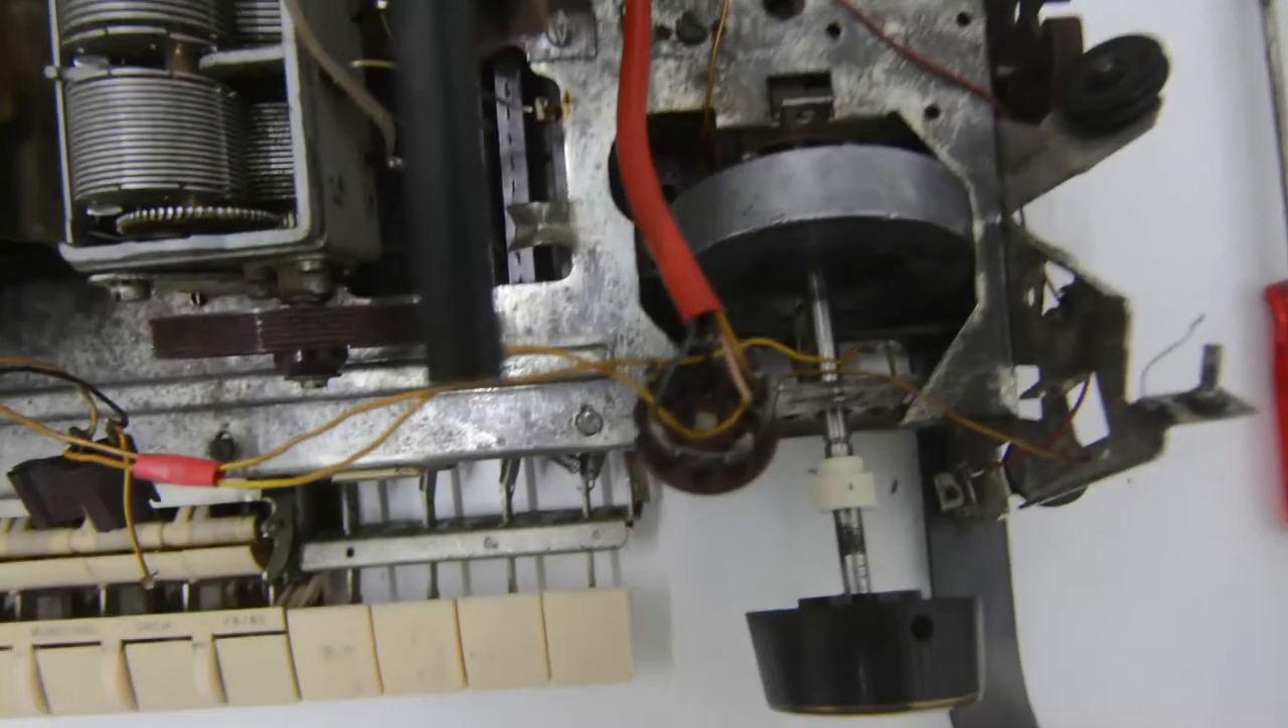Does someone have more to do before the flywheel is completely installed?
No.